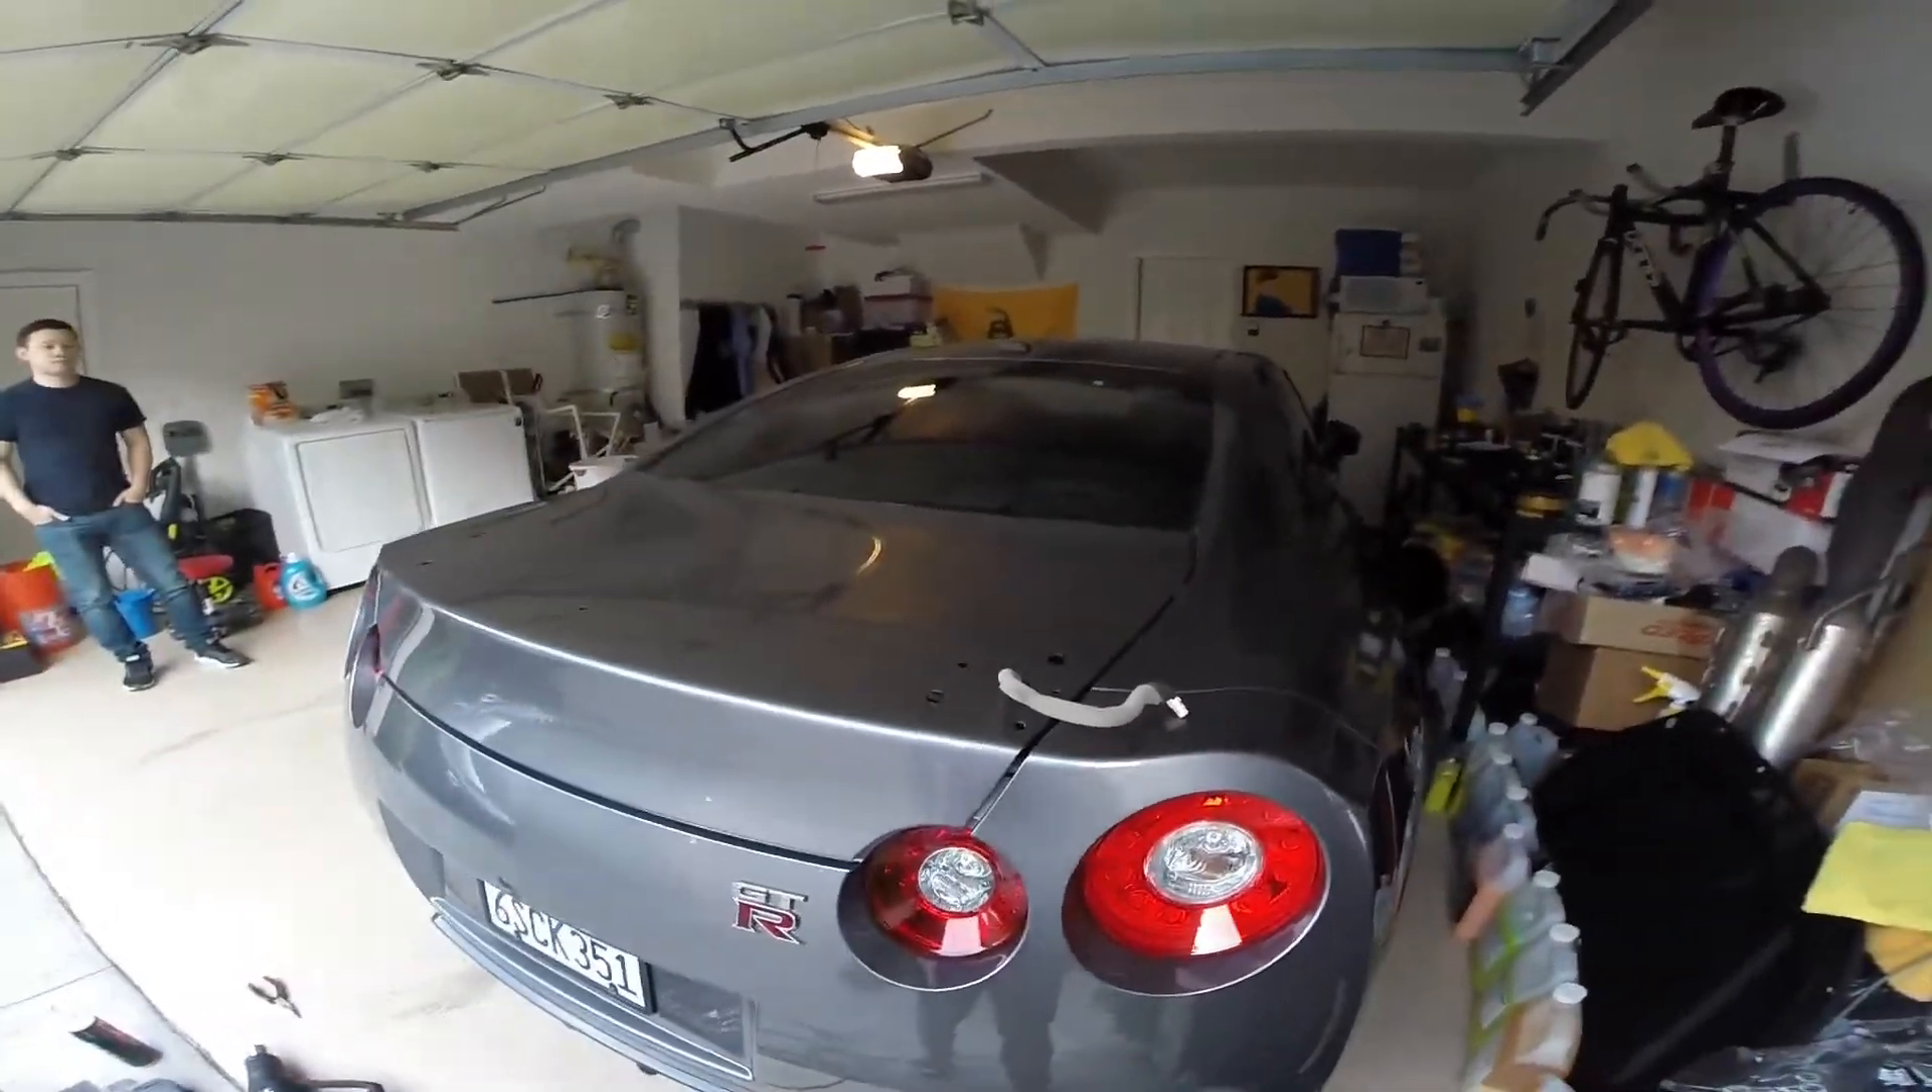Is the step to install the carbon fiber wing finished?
No.